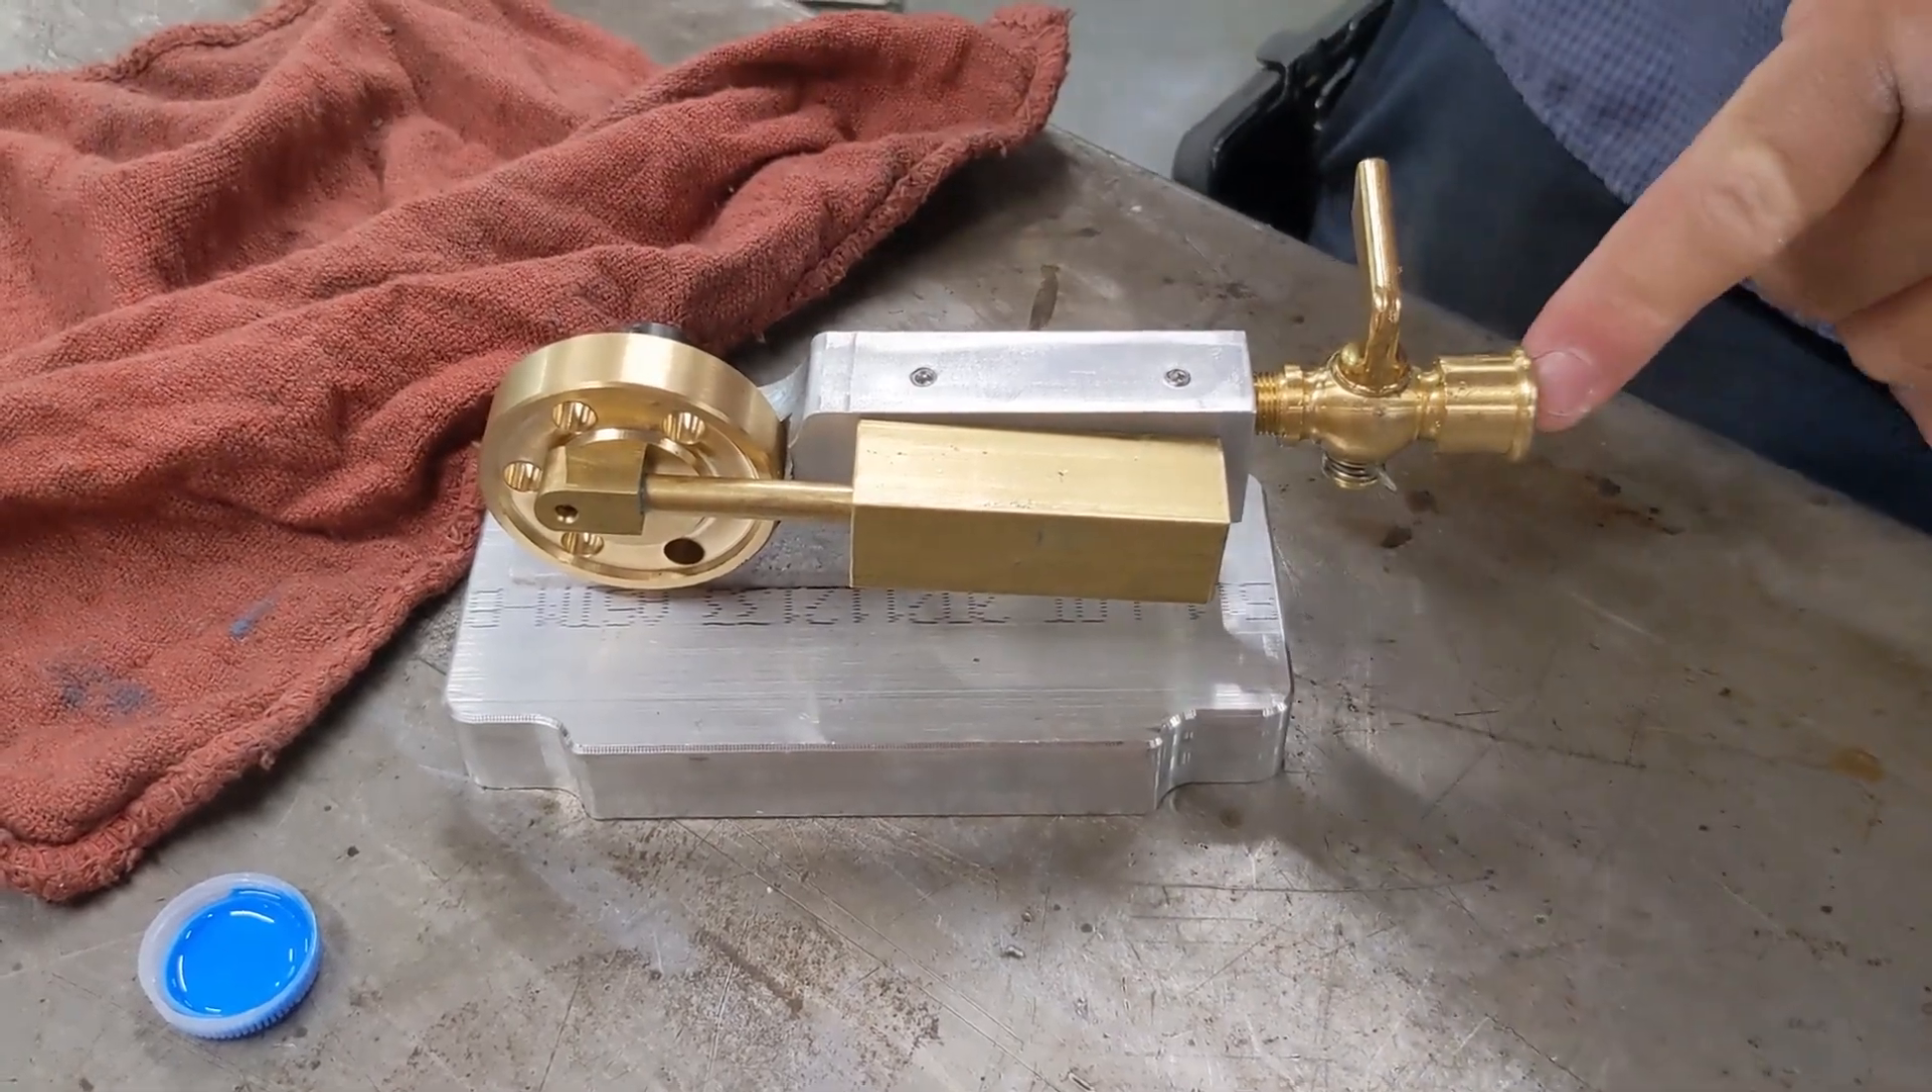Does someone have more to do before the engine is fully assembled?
No.